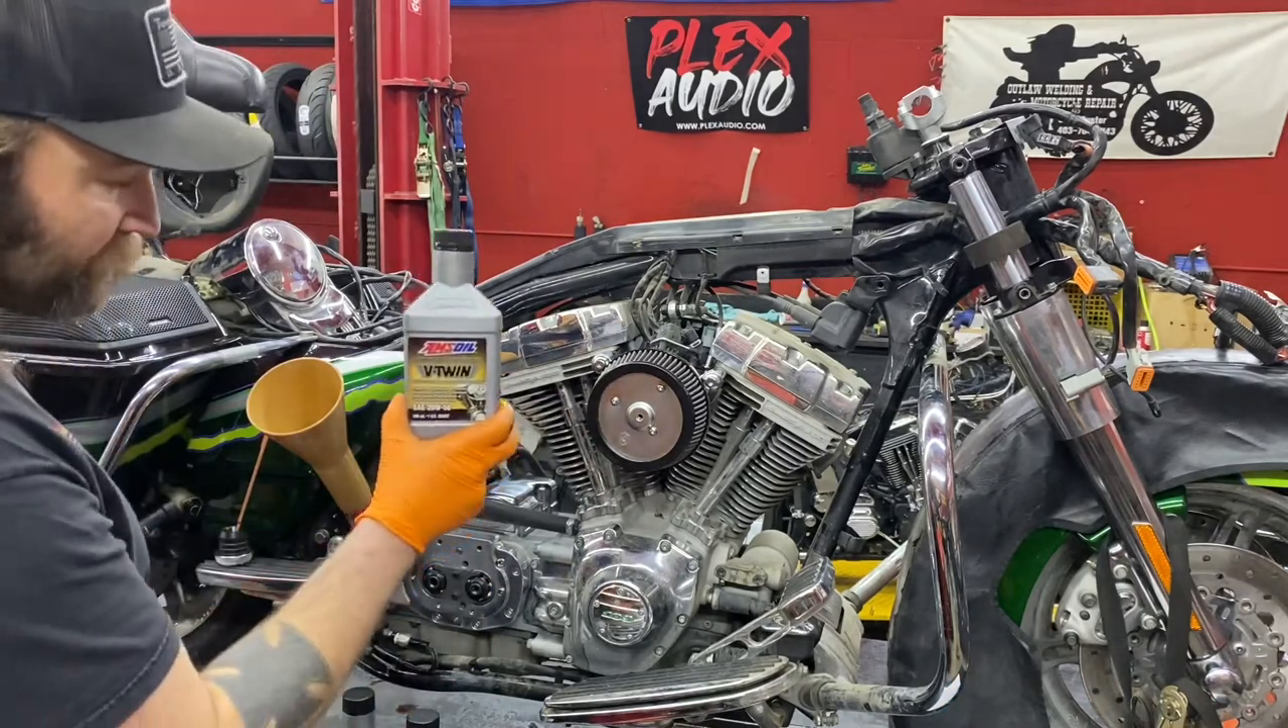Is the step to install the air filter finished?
Yes.